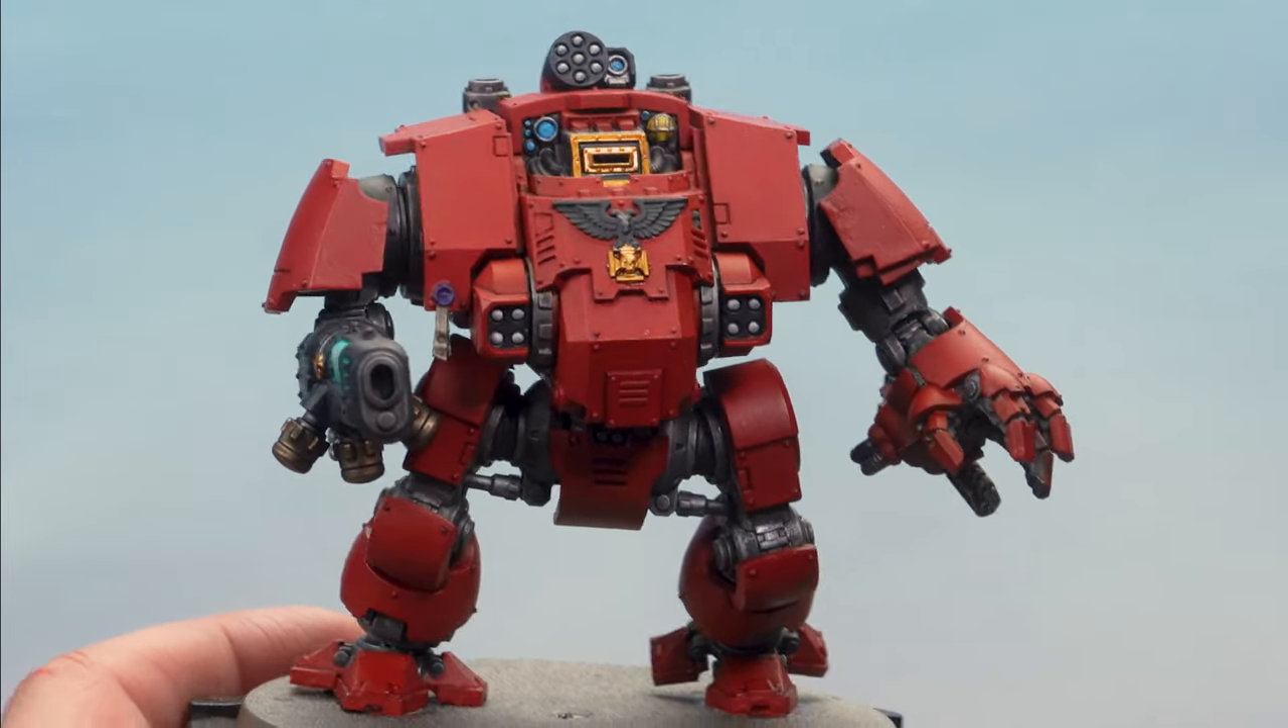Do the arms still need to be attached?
No.